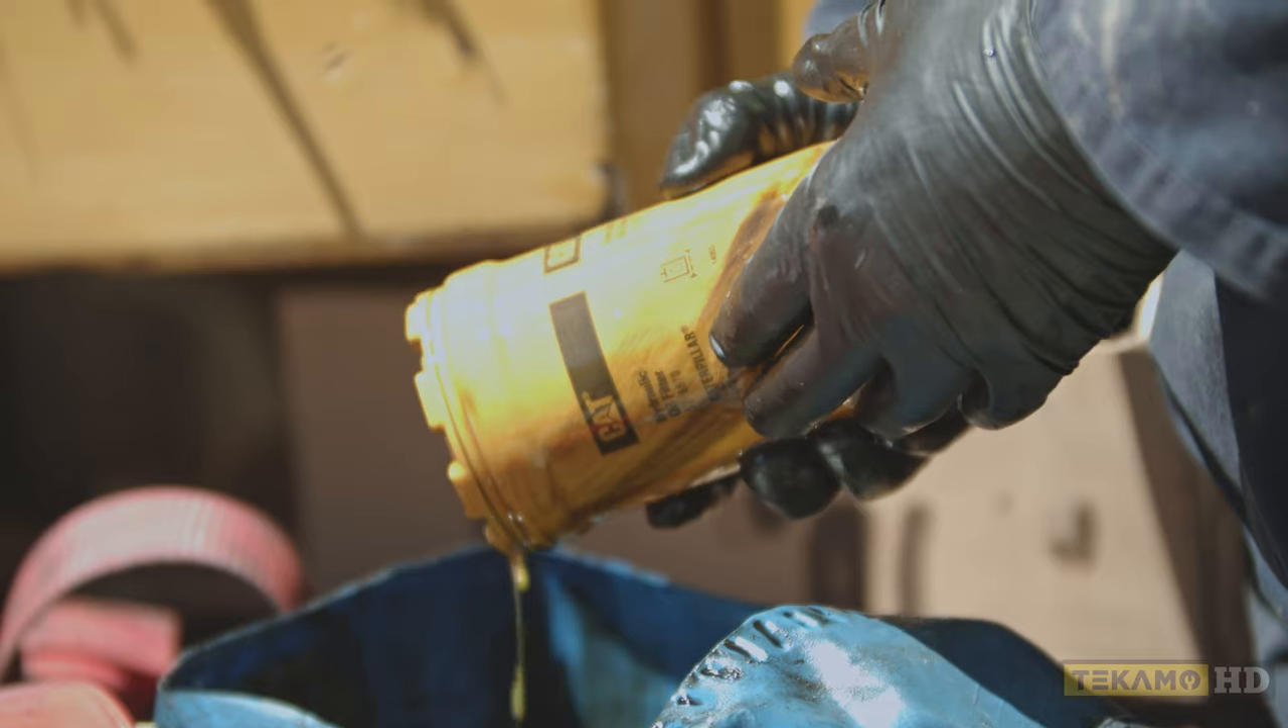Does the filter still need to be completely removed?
No.